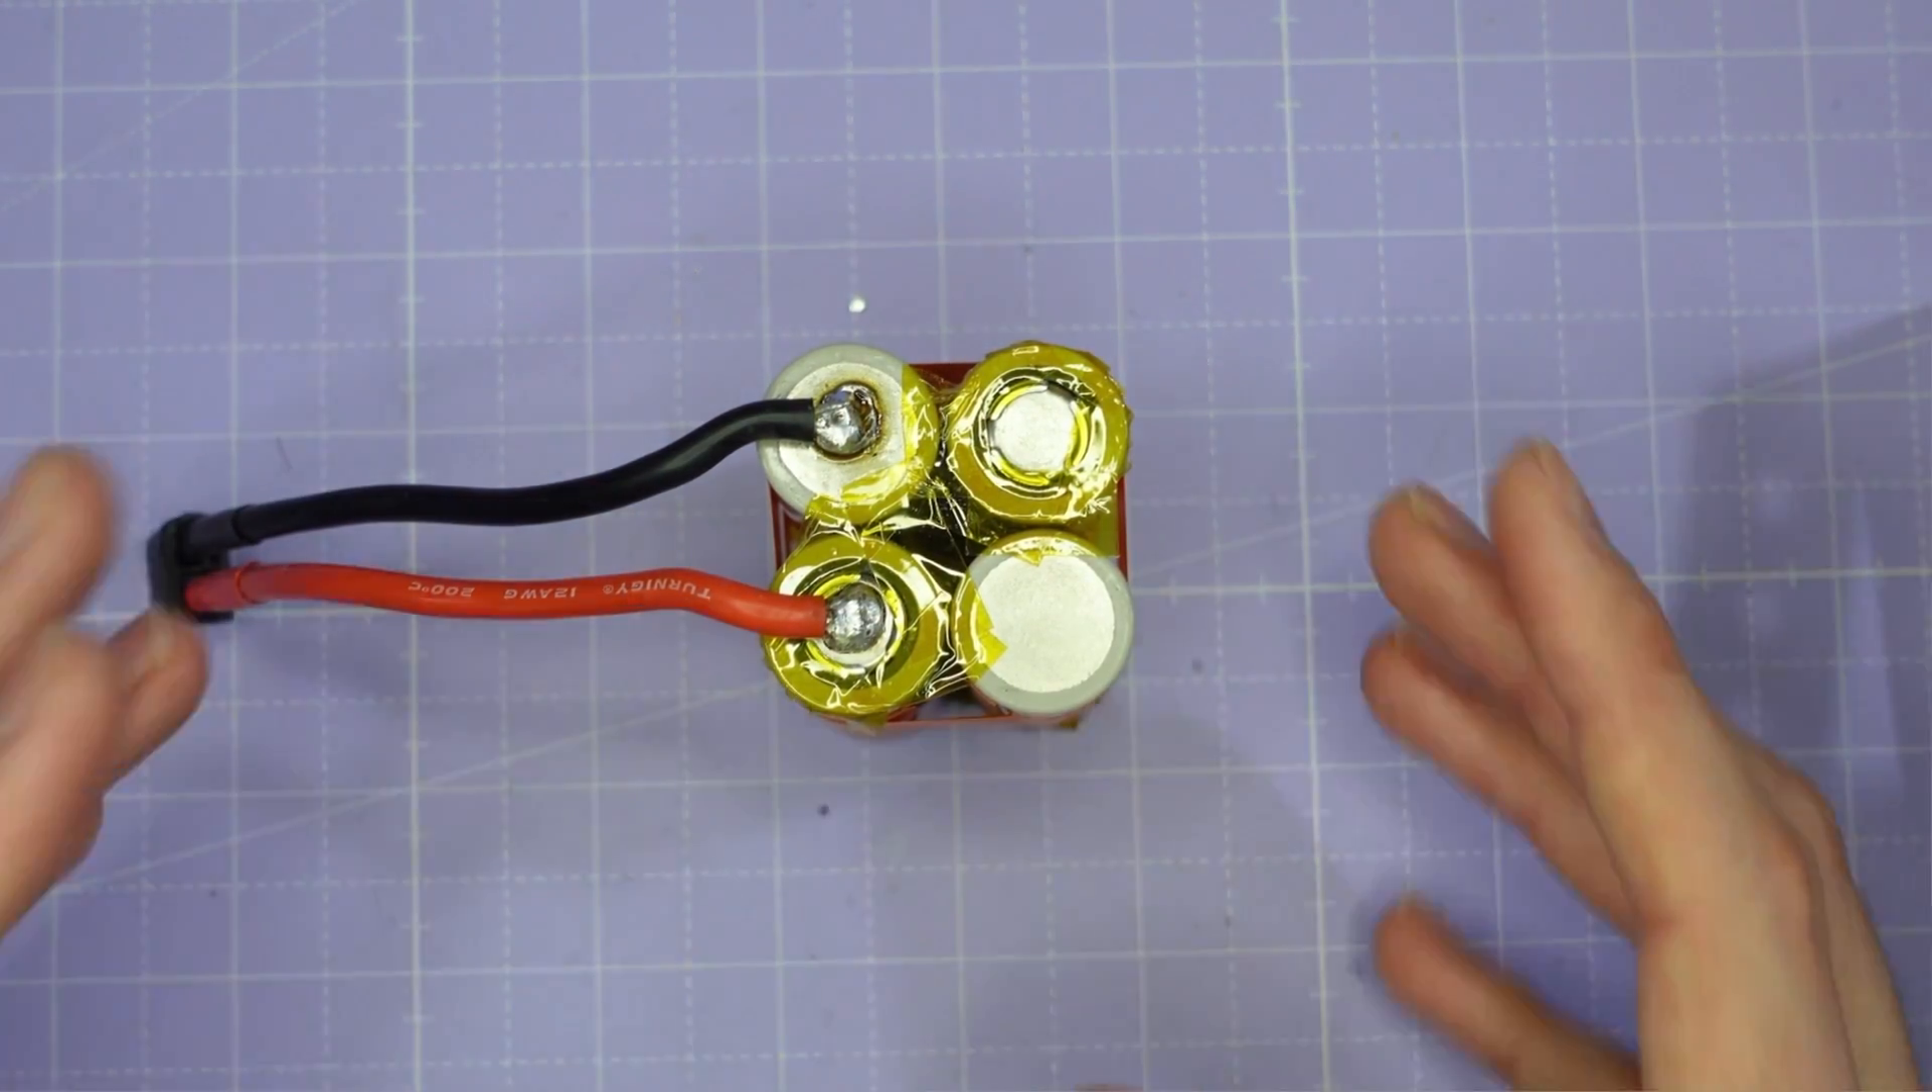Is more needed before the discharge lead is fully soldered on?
No.